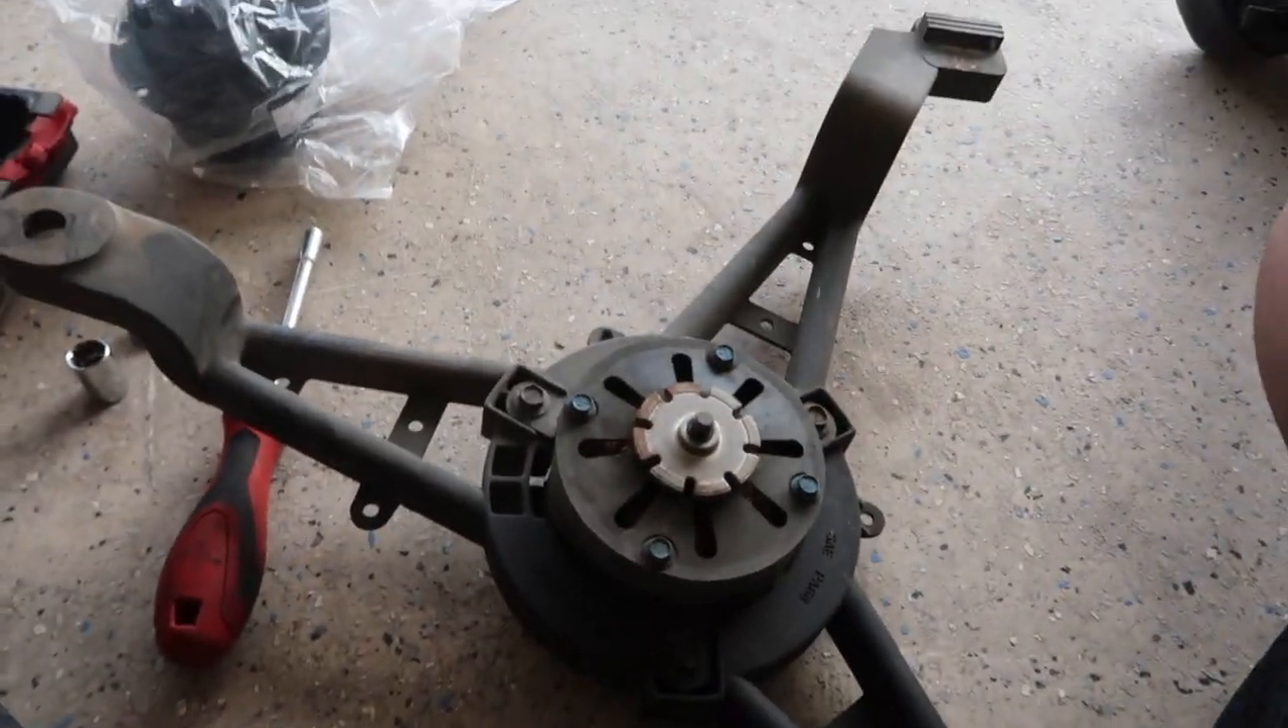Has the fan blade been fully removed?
Yes.